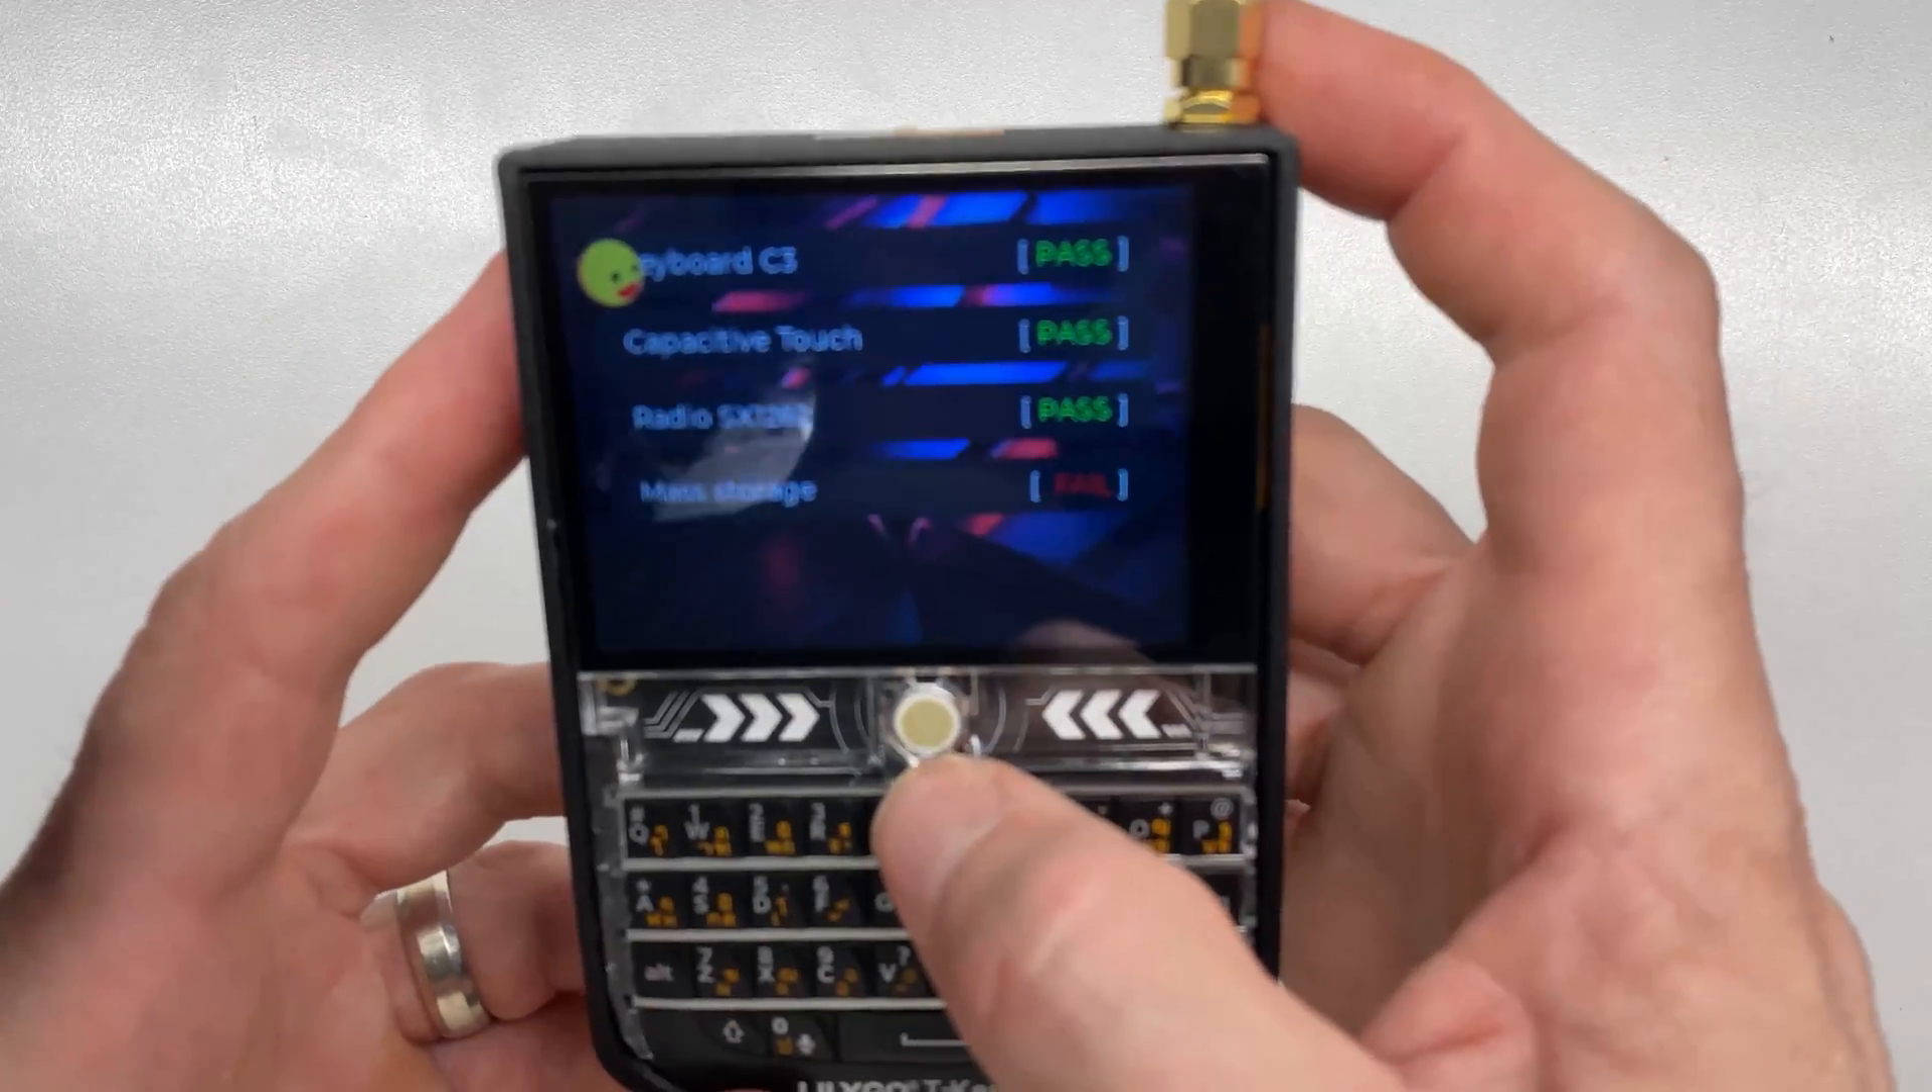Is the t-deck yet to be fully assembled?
No.